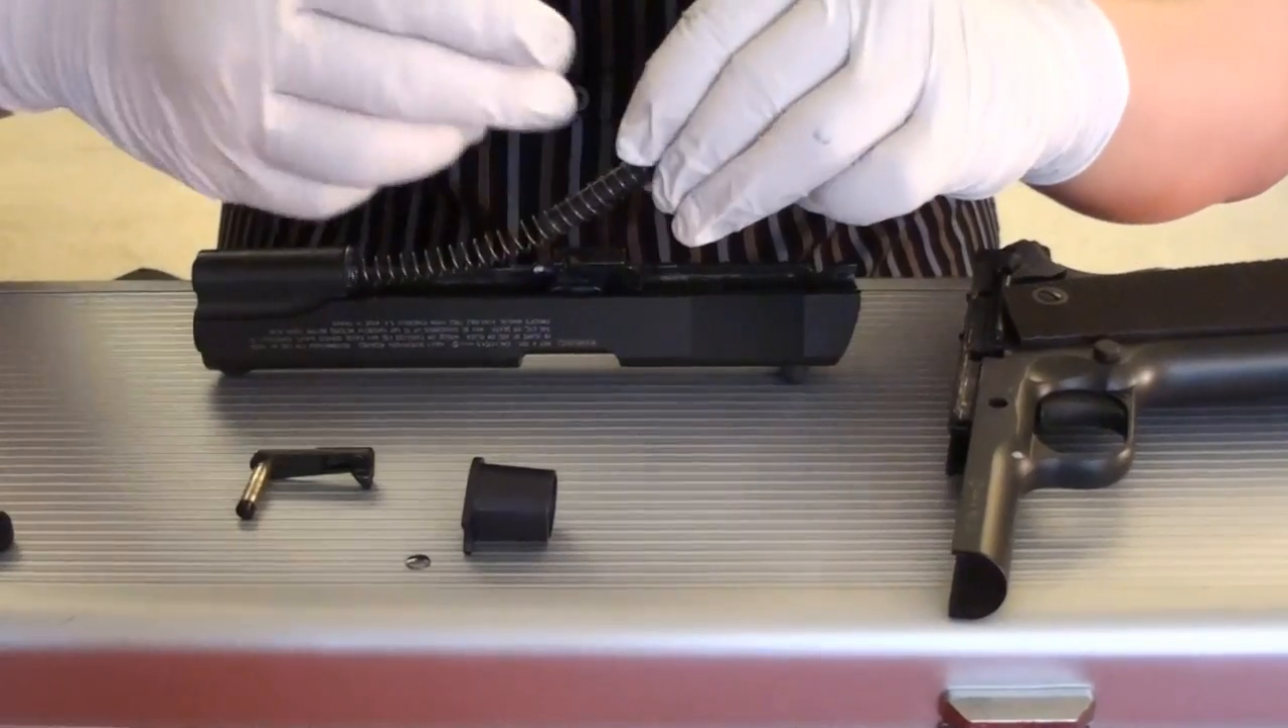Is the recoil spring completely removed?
No.